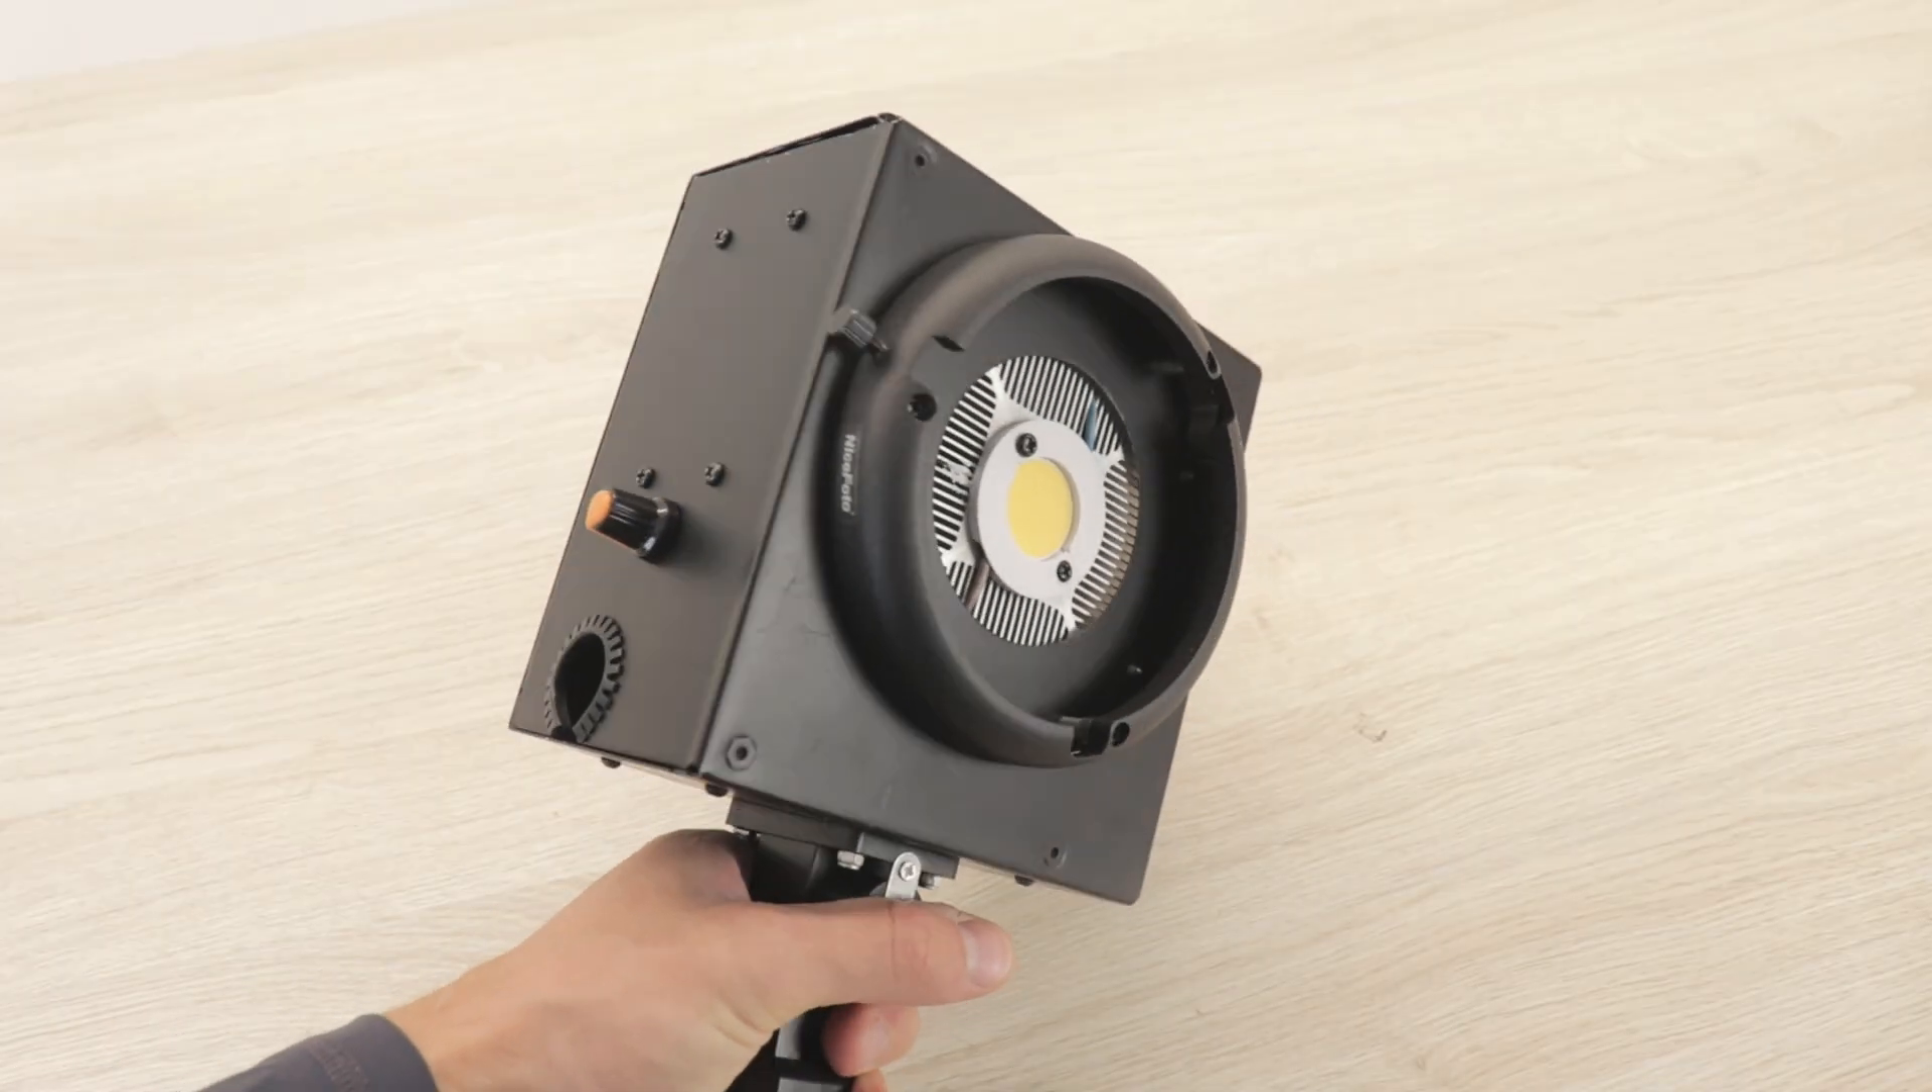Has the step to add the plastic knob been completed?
Yes.